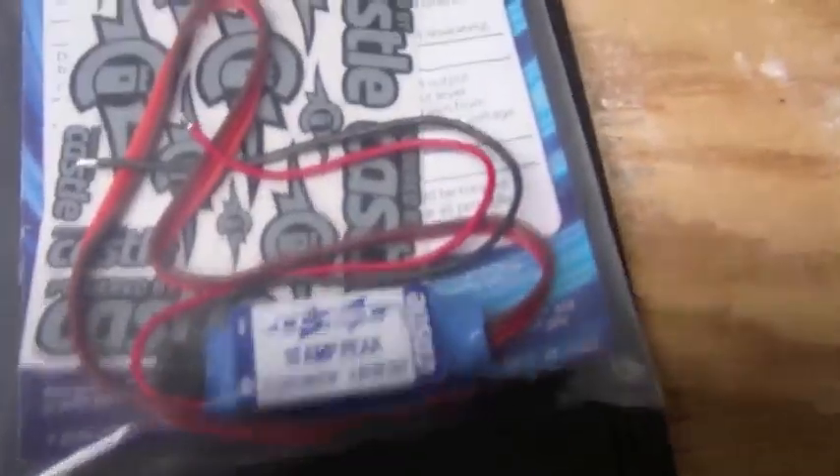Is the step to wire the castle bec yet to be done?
Yes.